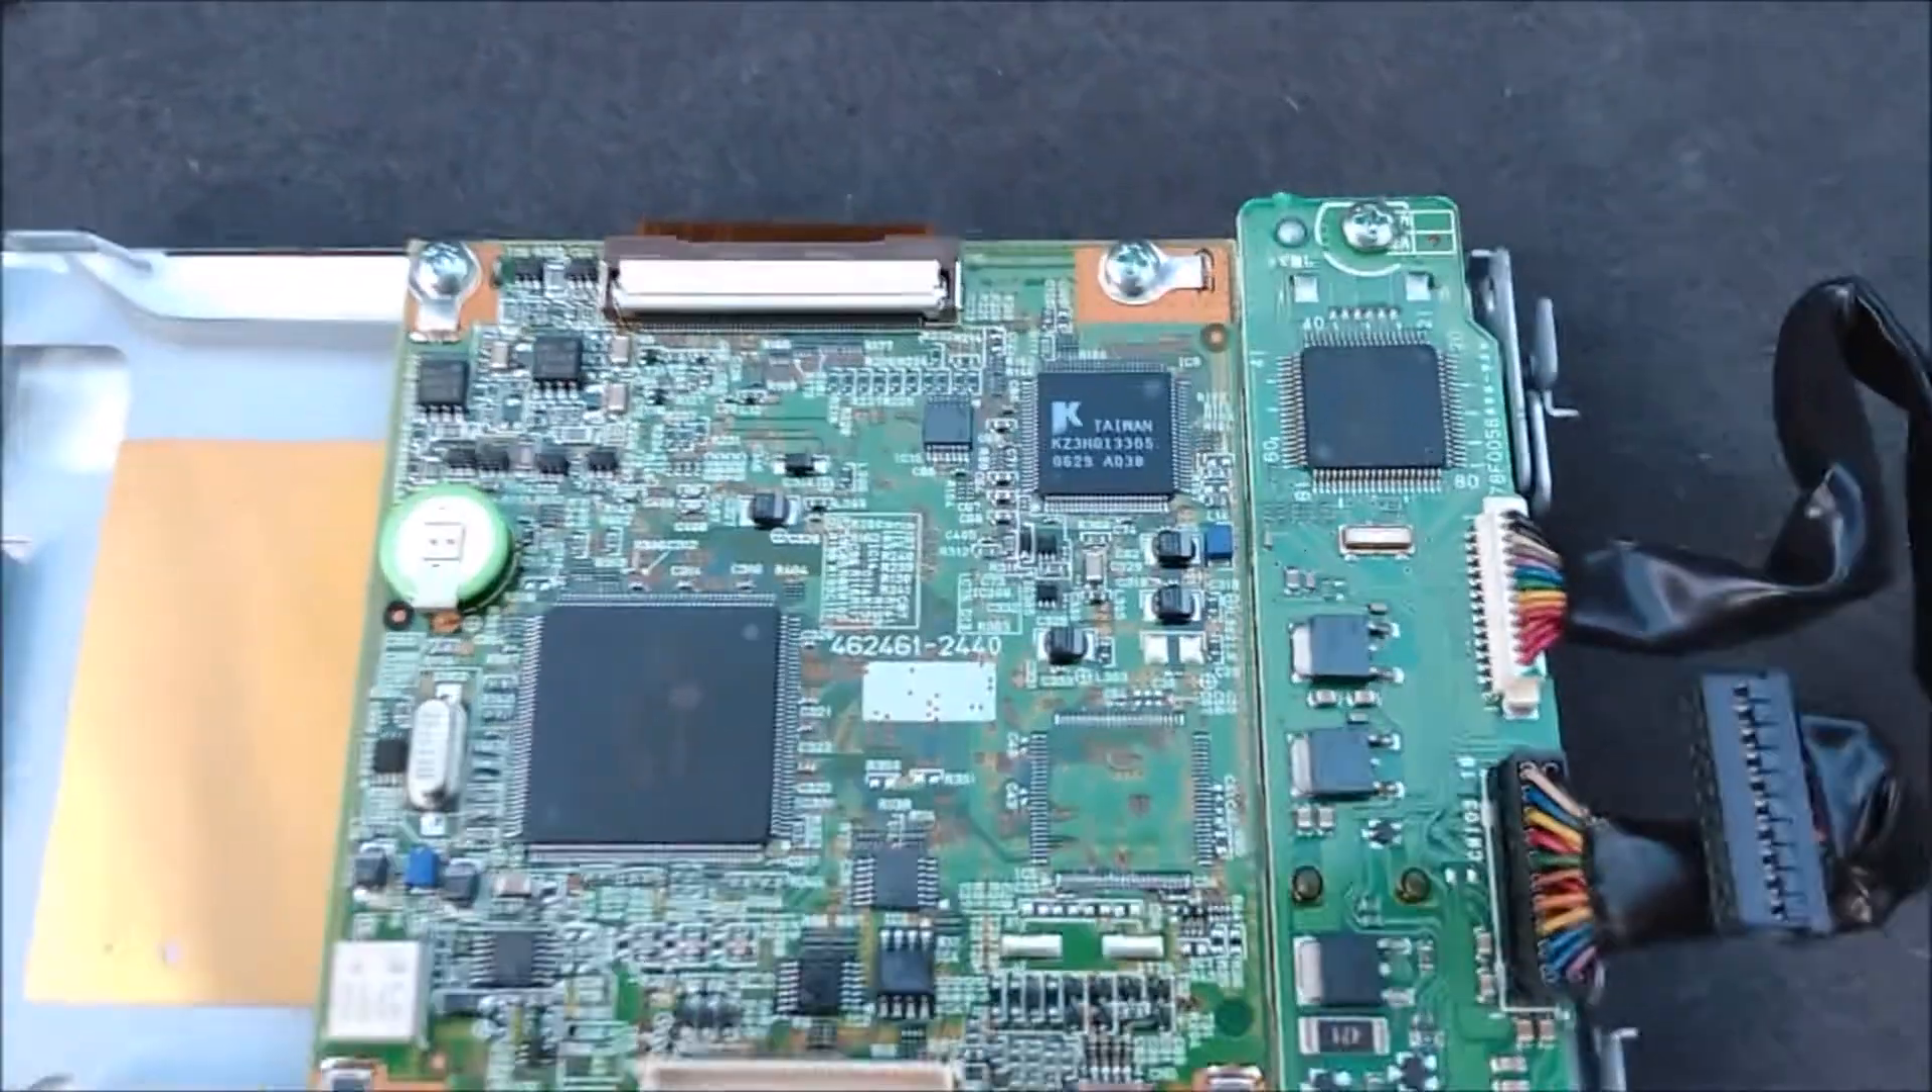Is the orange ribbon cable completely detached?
No.